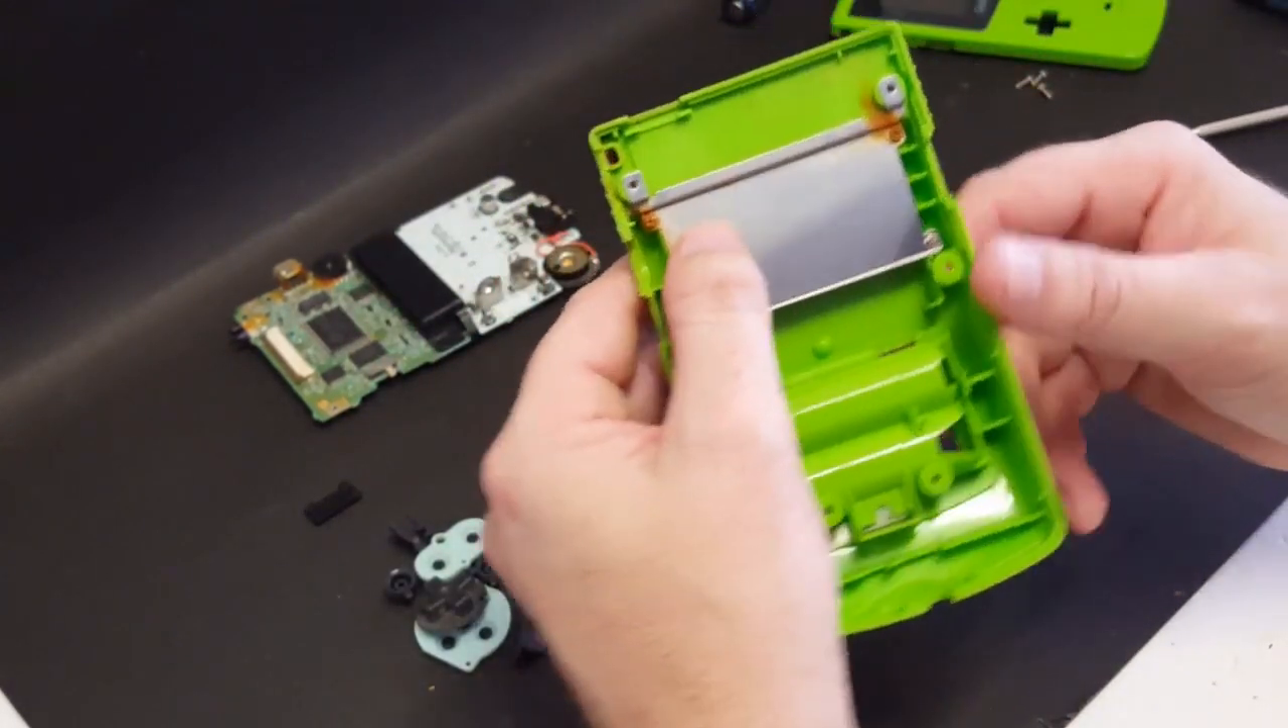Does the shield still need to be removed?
Yes.